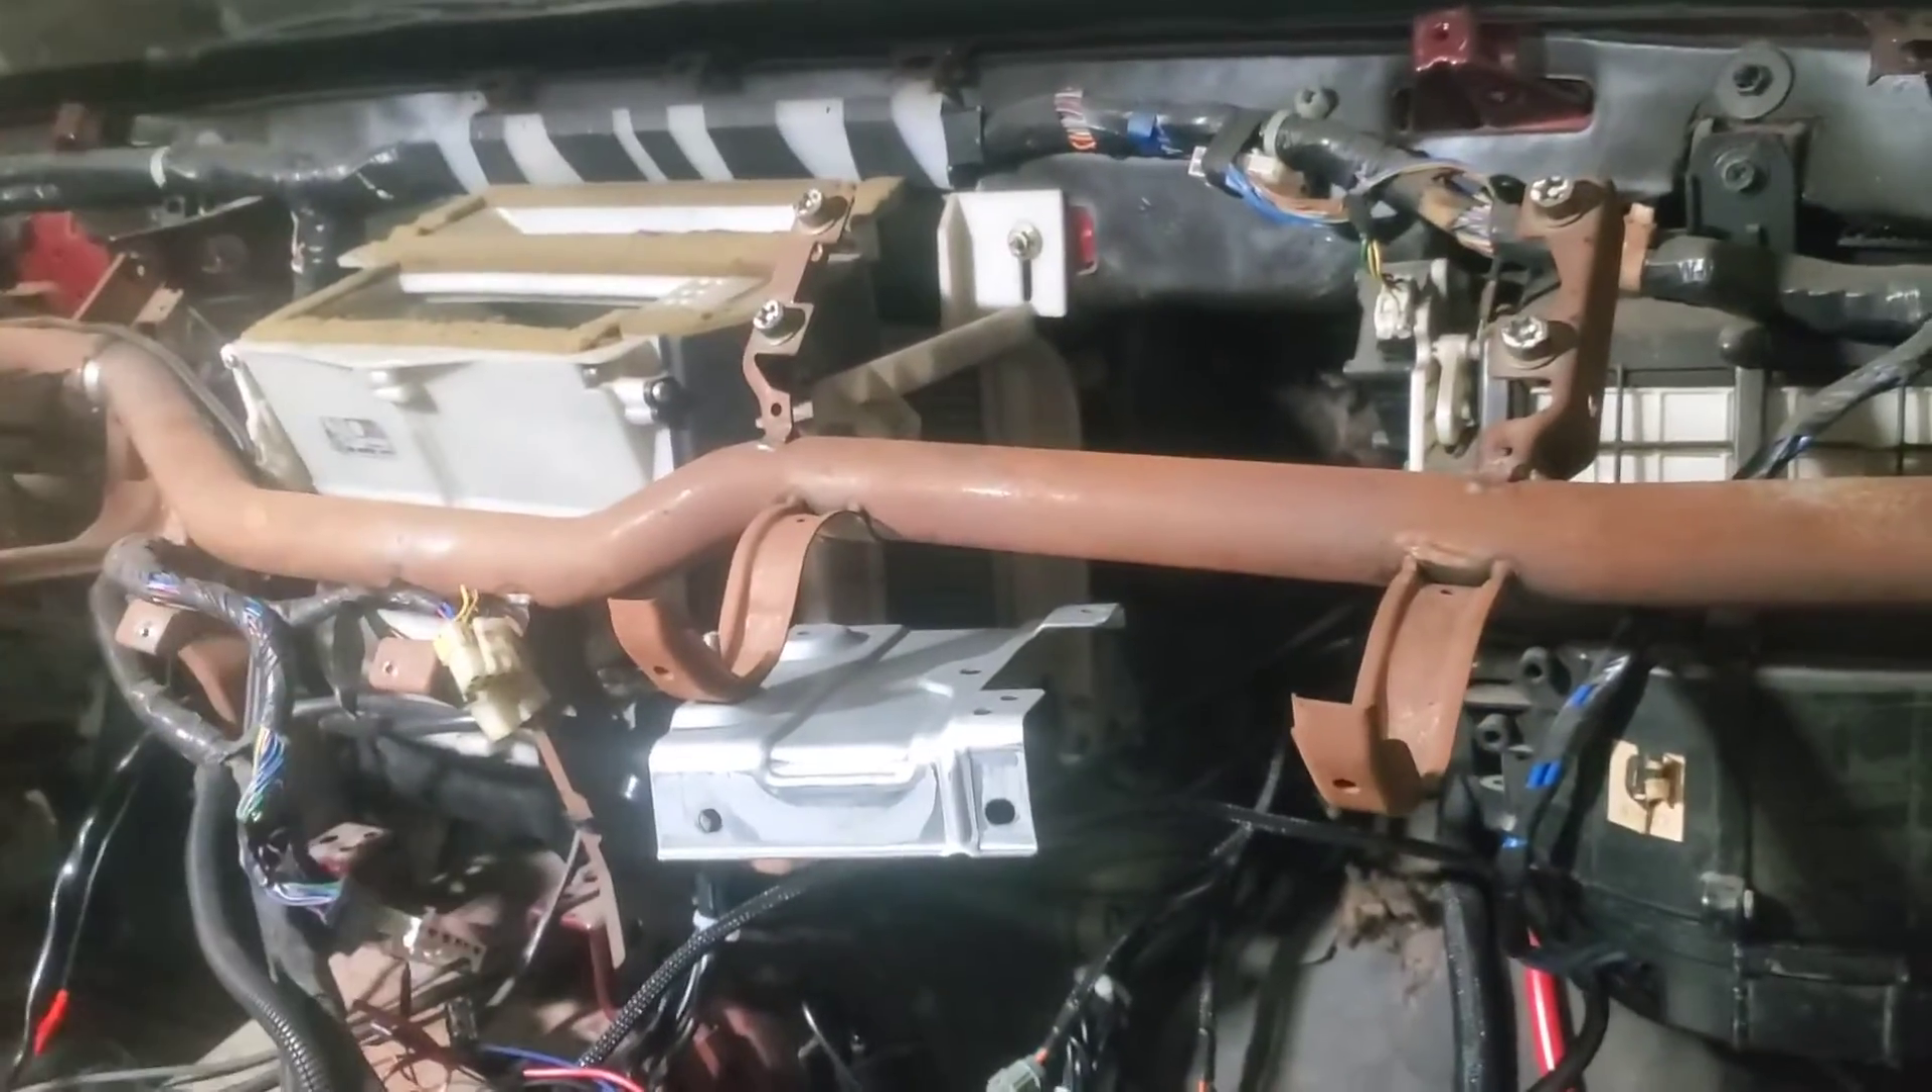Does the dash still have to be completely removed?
No.